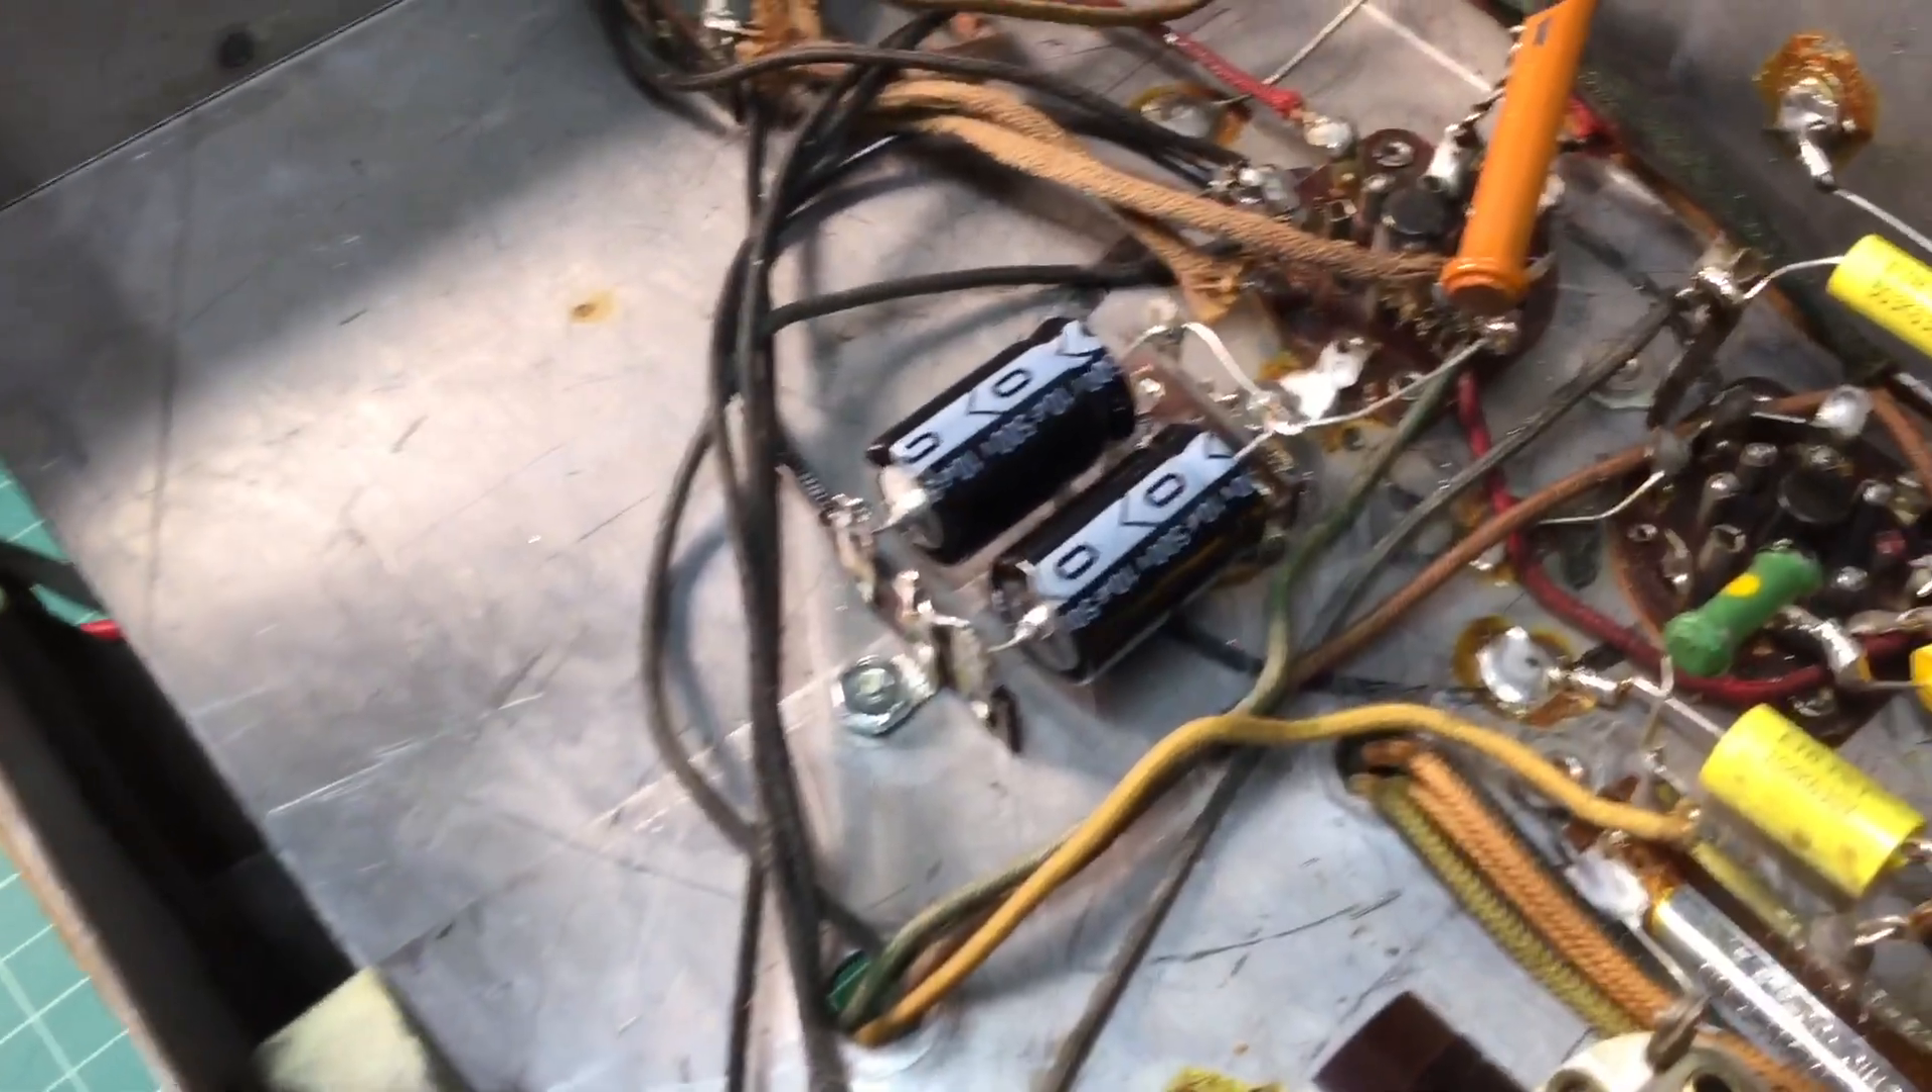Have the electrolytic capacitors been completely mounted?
Yes.